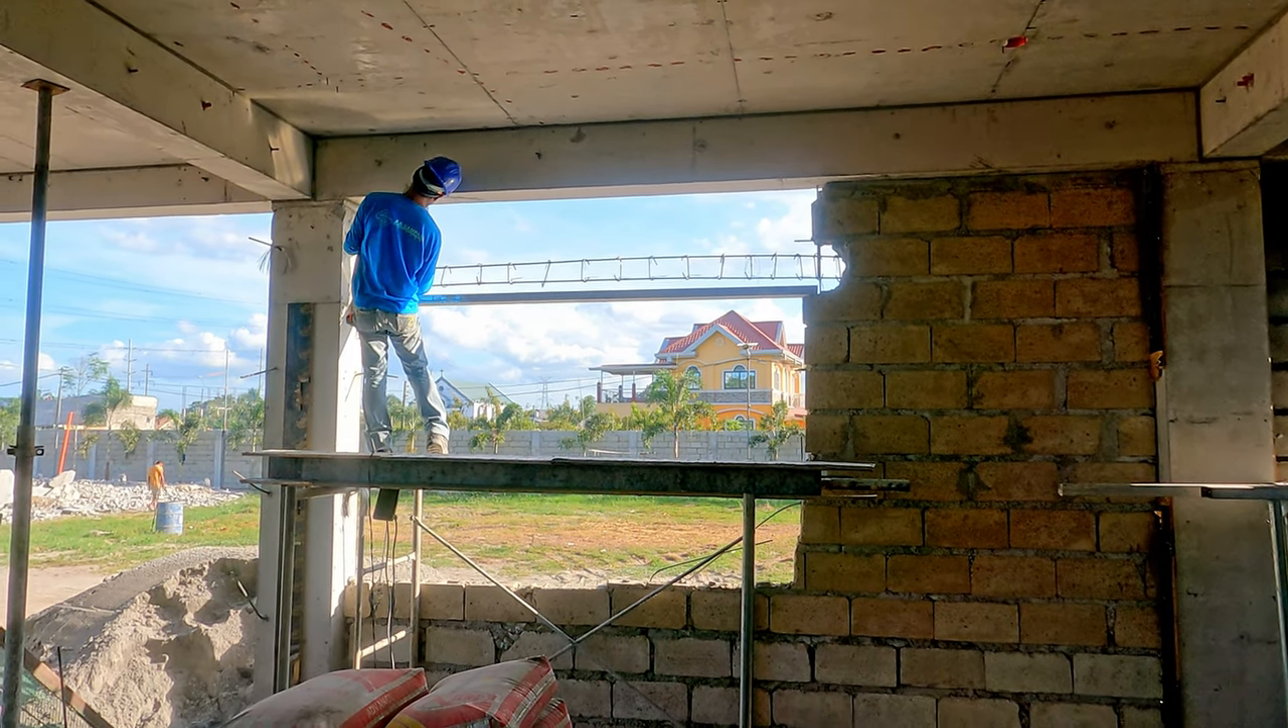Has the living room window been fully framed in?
No.